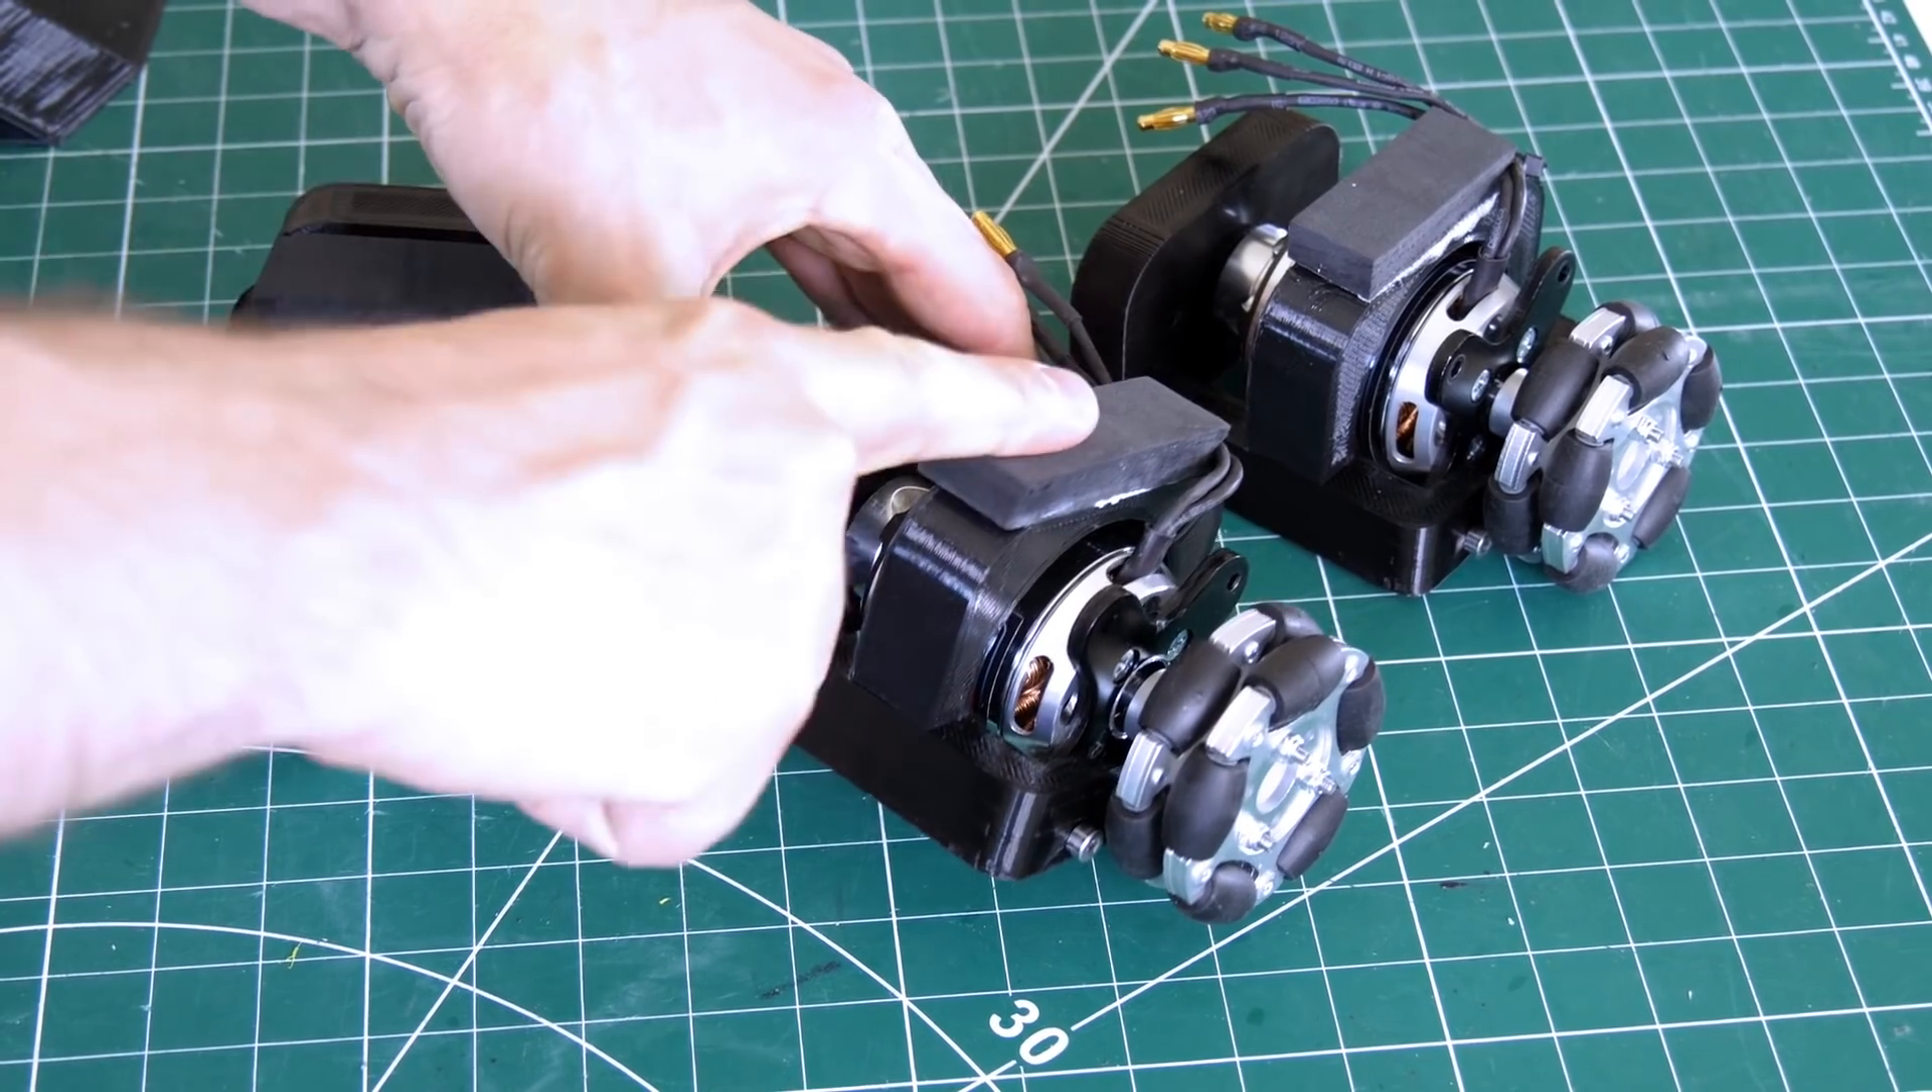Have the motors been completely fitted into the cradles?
Yes.